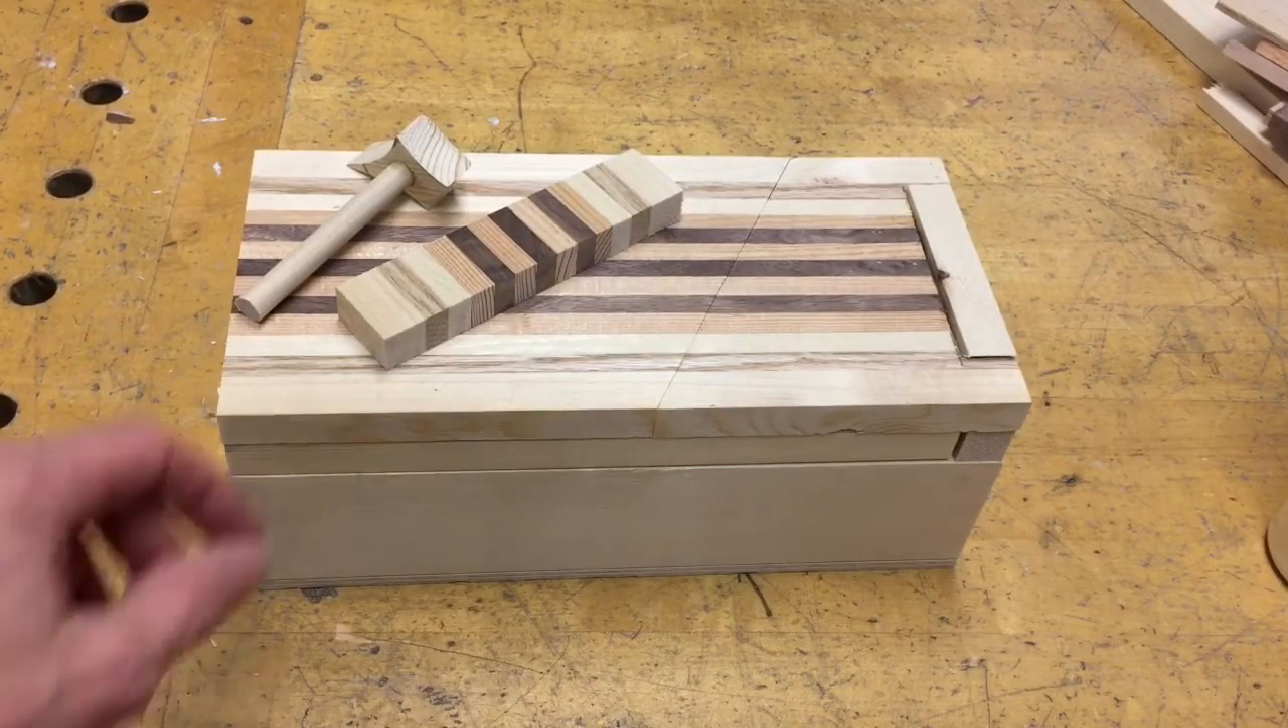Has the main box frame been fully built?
Yes.